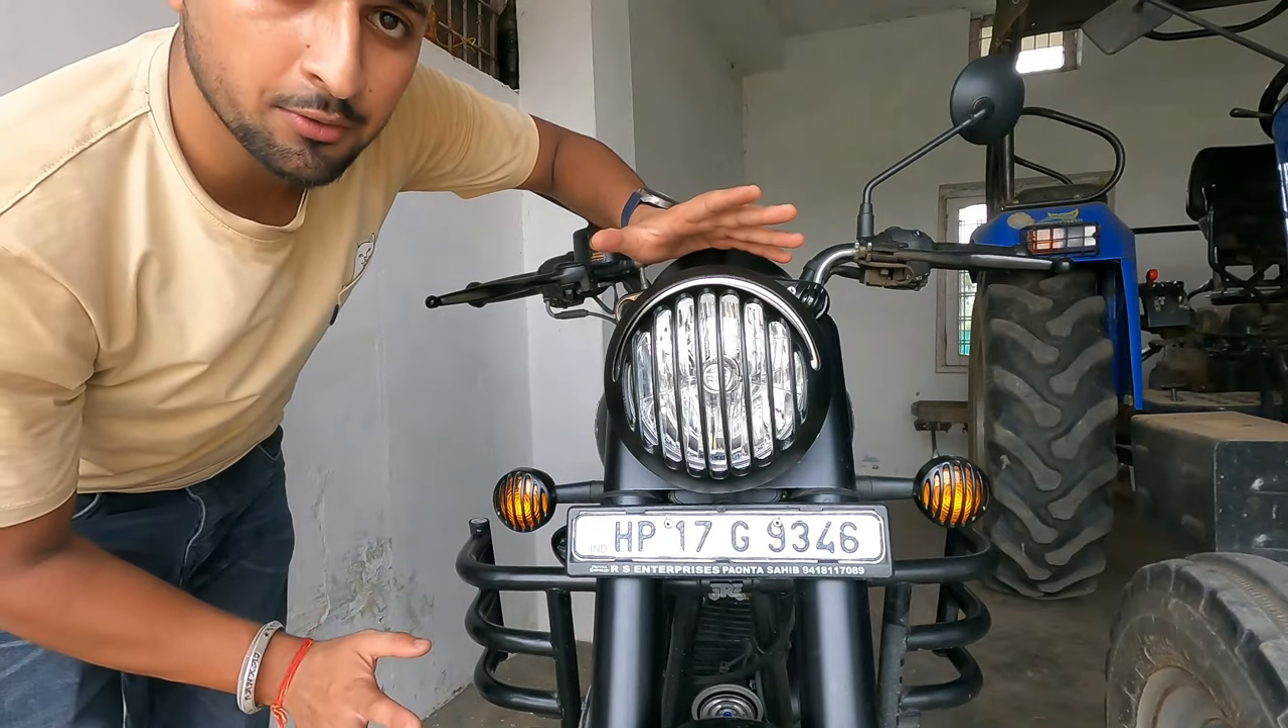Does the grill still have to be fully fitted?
No.